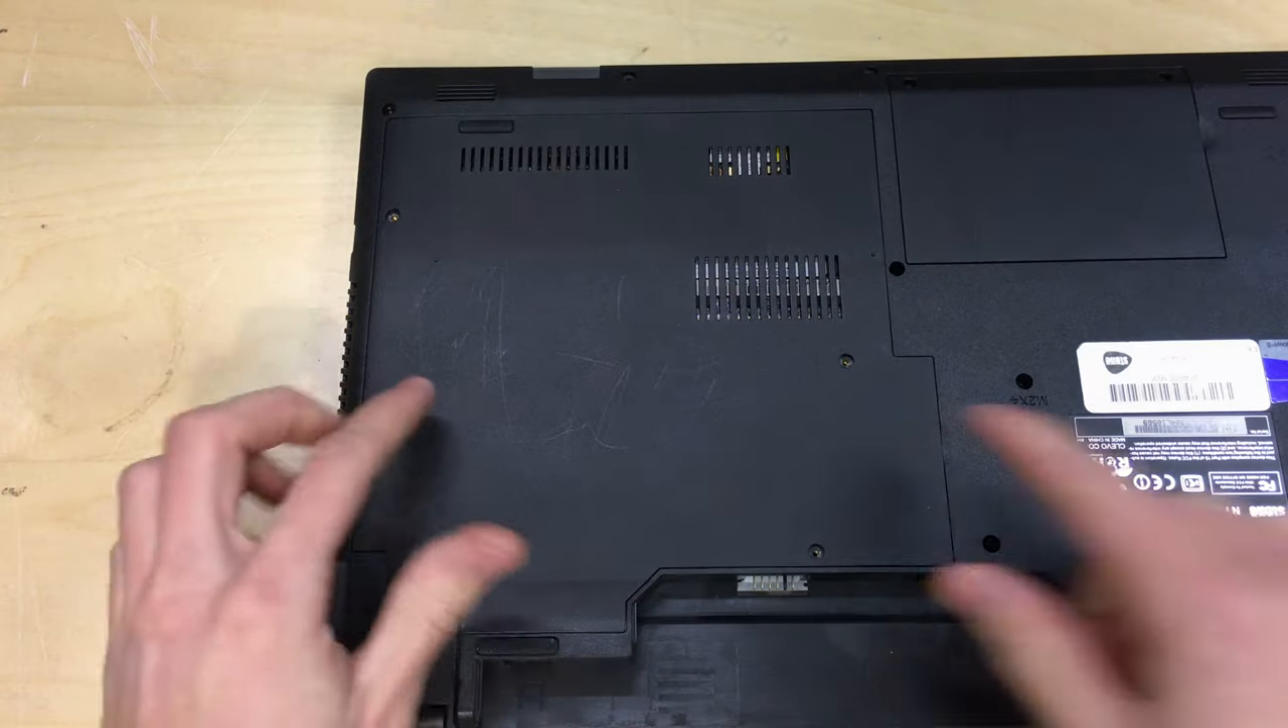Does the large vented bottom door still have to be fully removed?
Yes.